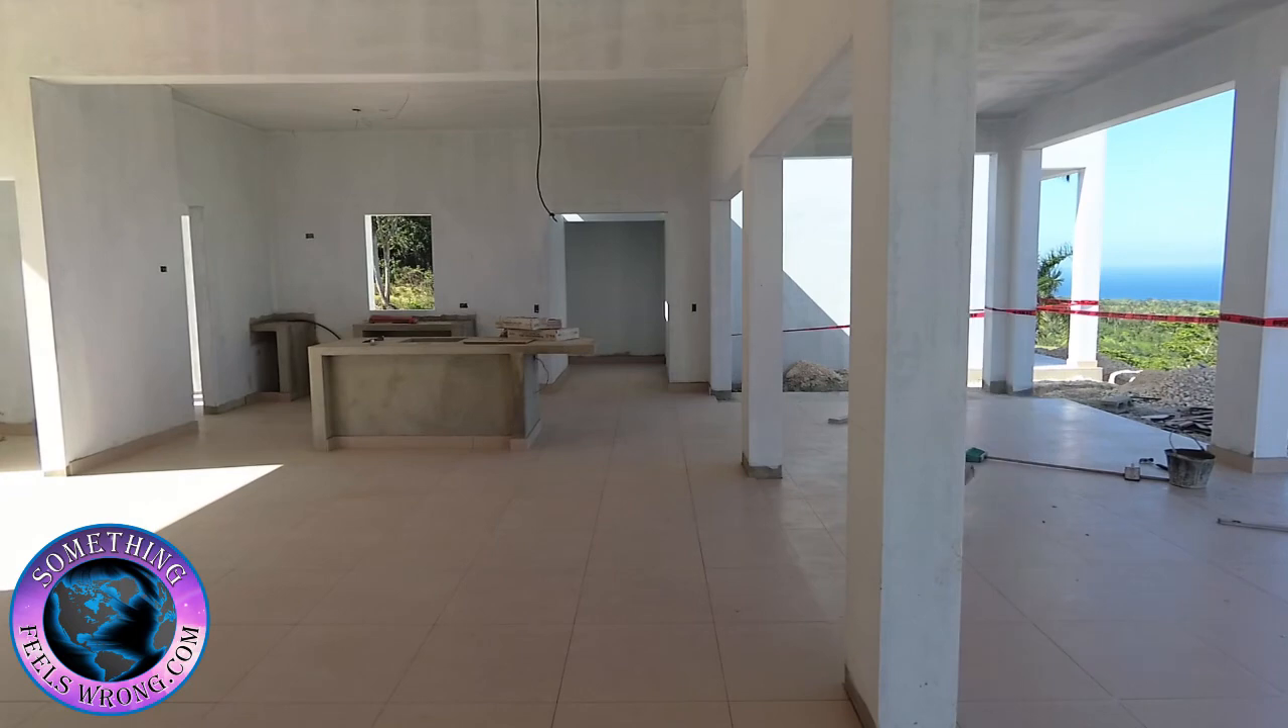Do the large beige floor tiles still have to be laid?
No.